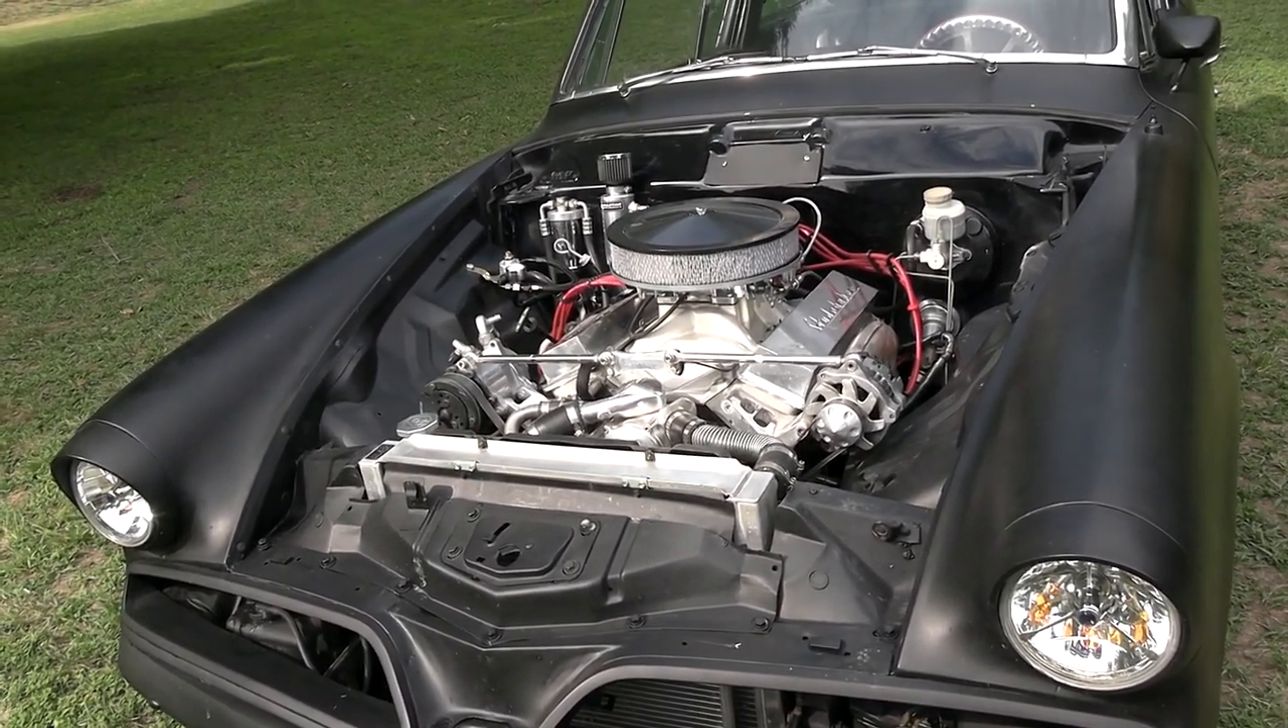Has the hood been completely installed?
No.